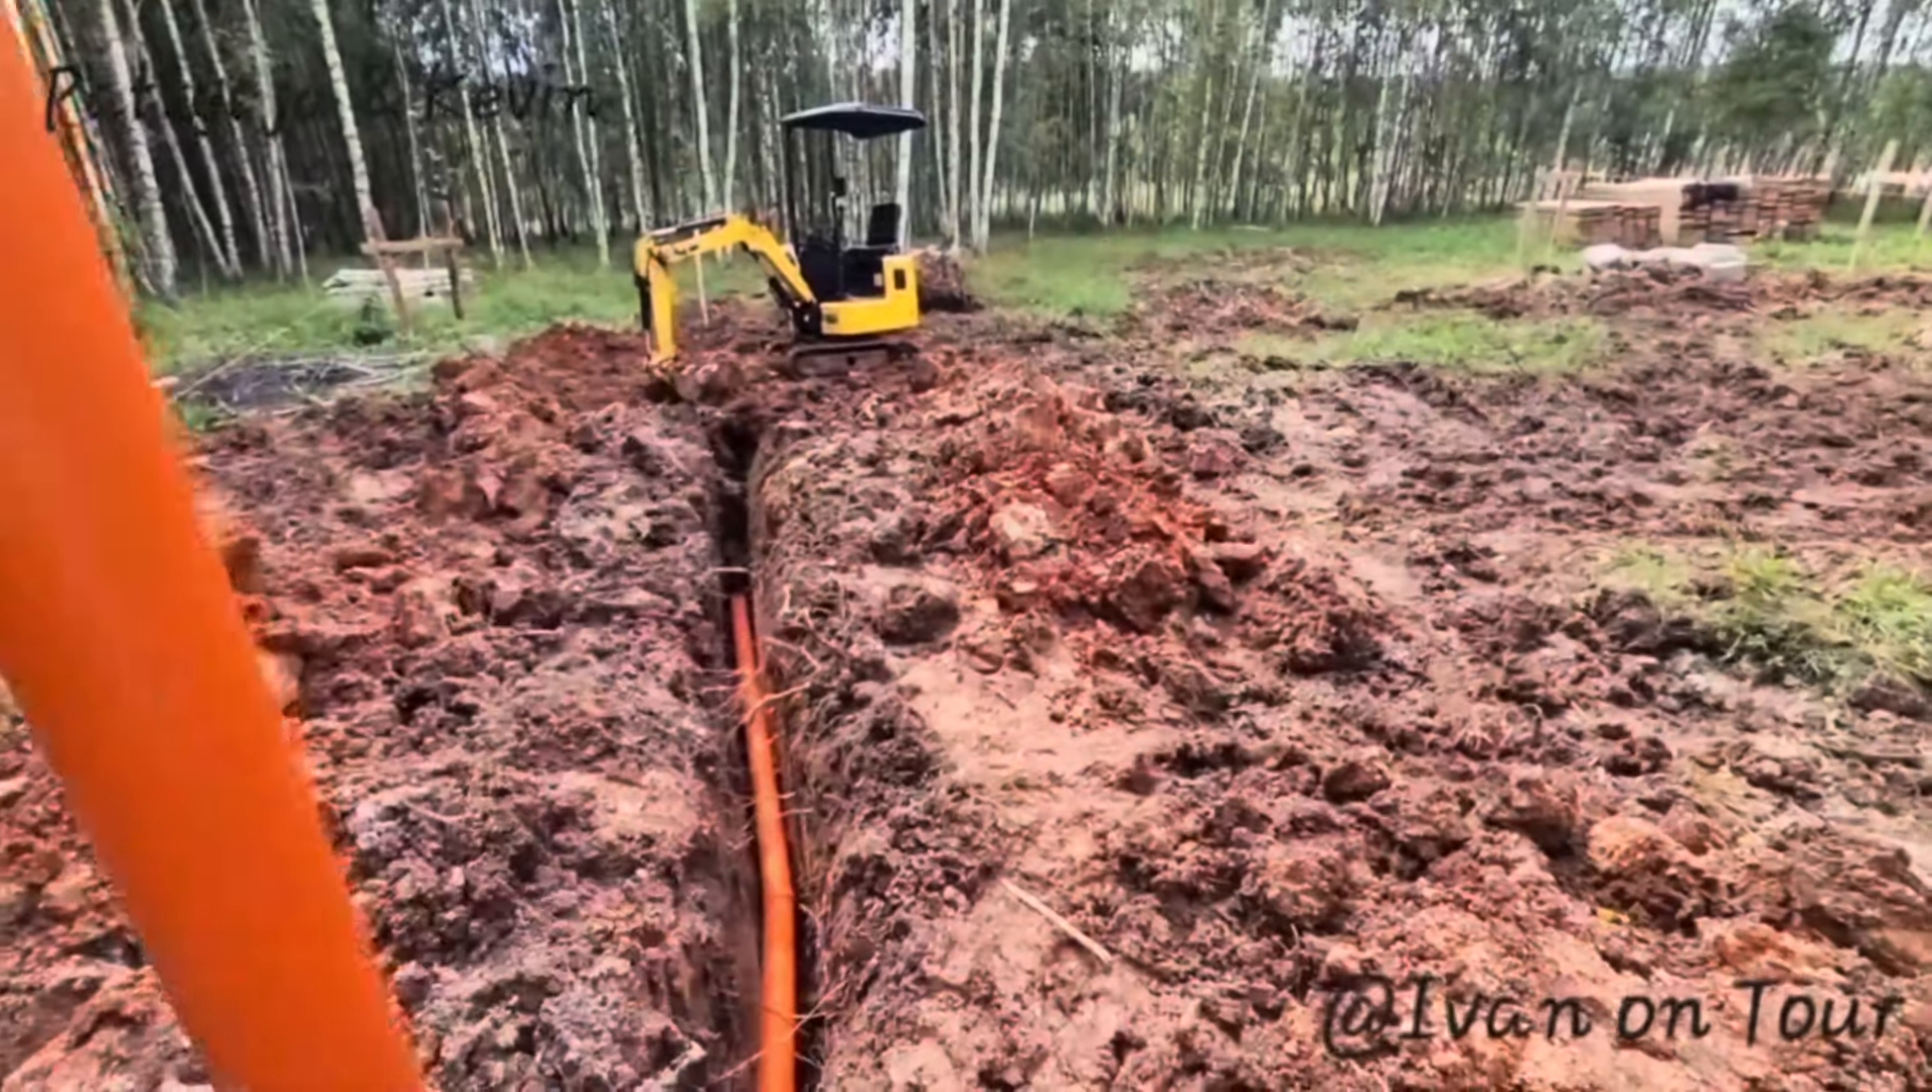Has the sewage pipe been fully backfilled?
No.